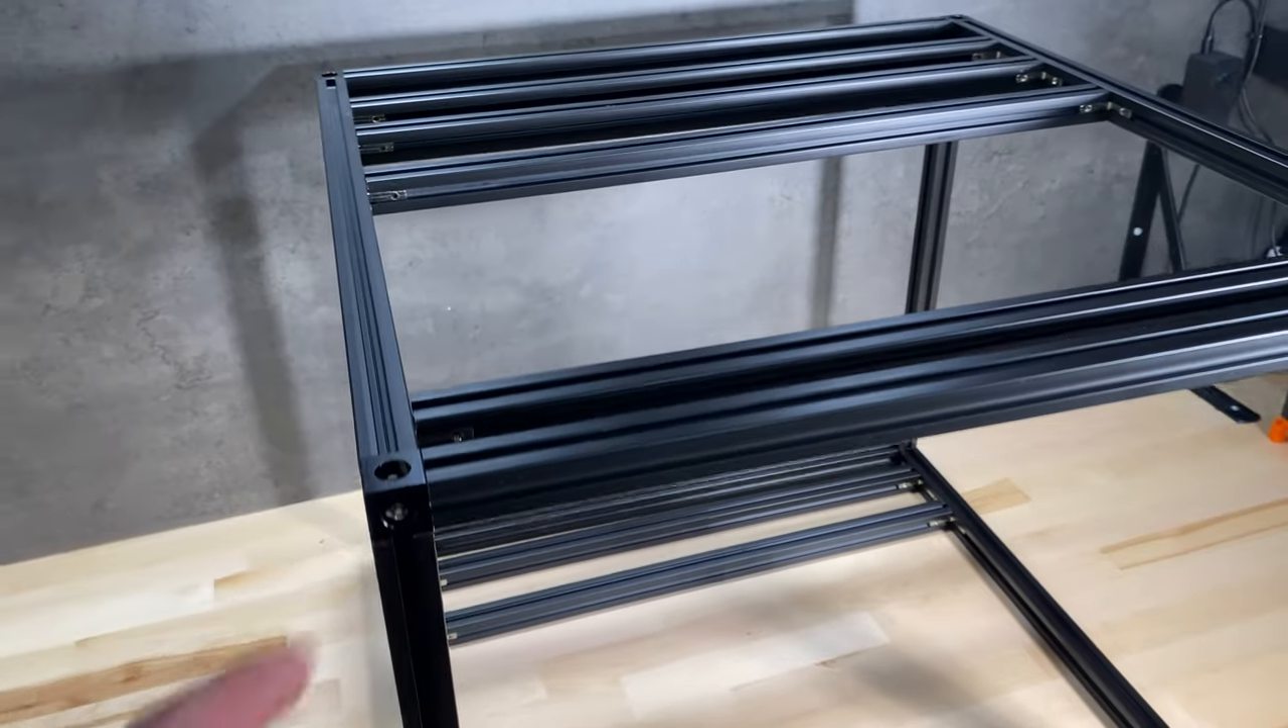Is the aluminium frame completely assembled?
Yes.